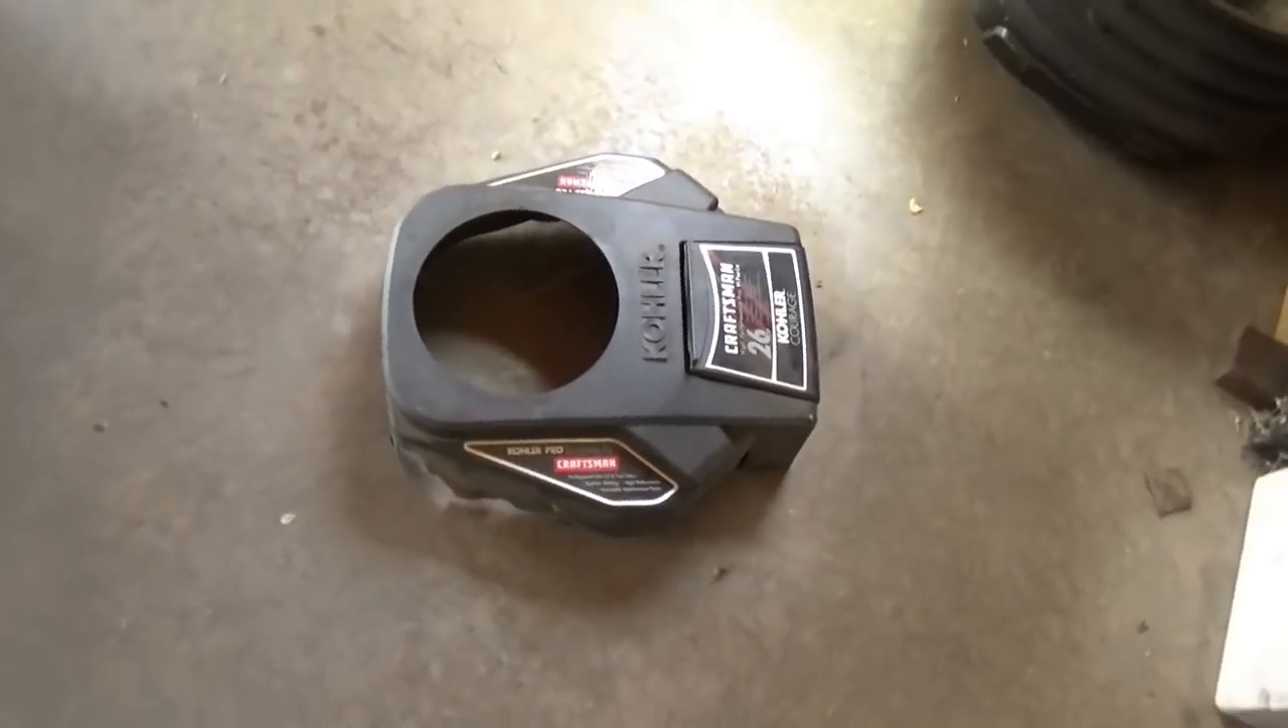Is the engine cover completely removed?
Yes.